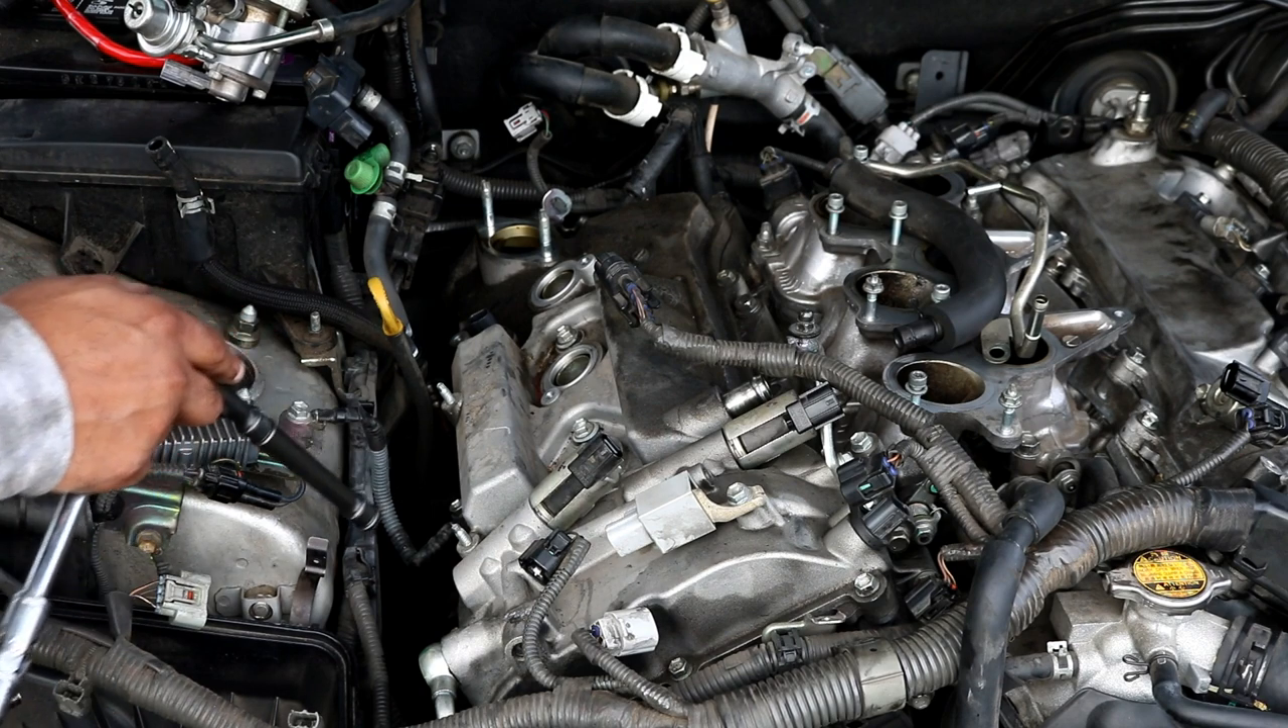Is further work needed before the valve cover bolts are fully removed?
Yes.